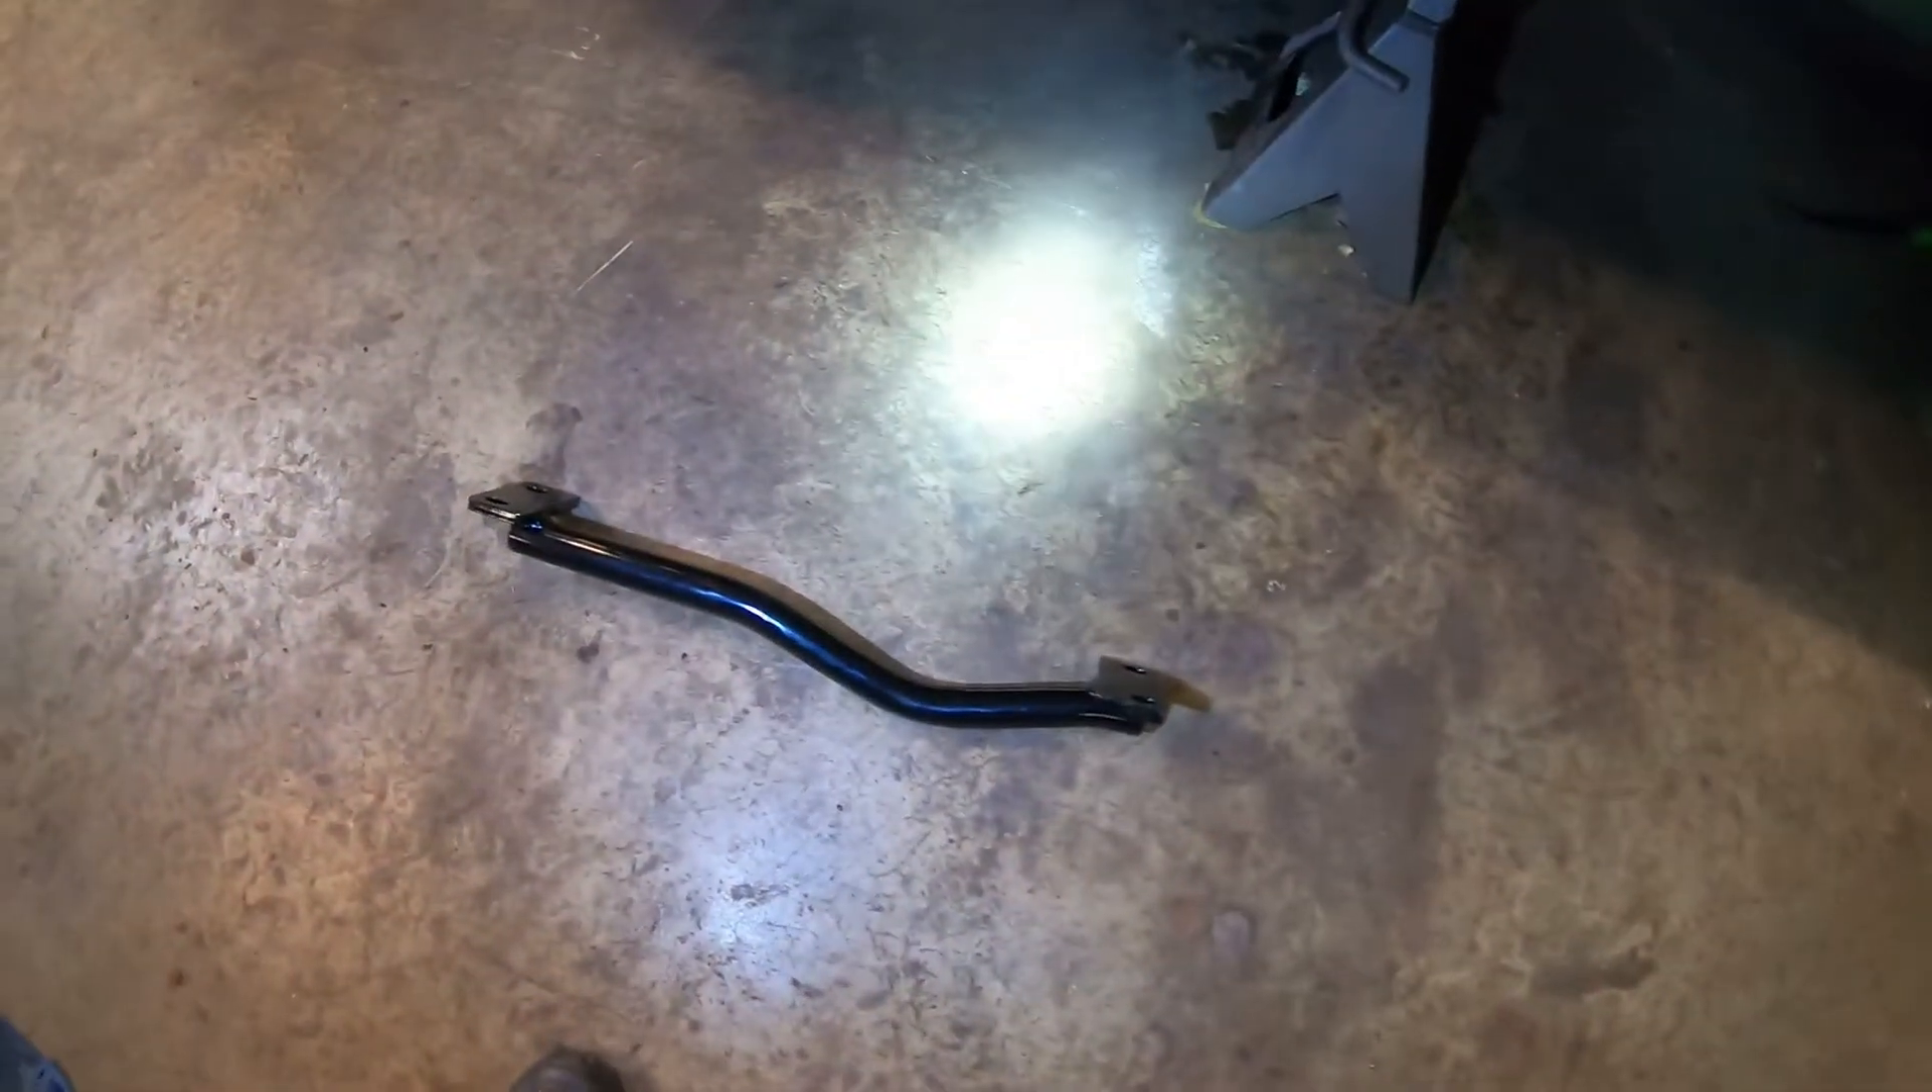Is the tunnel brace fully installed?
No.